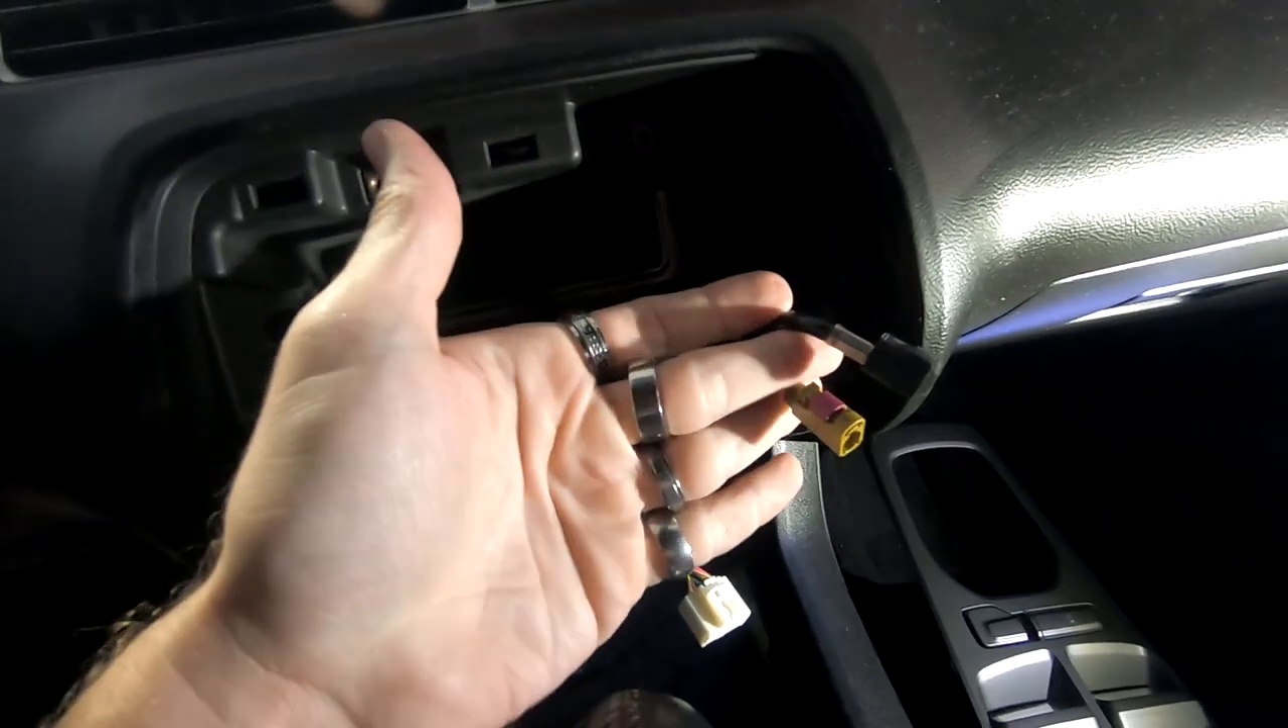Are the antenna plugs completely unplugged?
Yes.